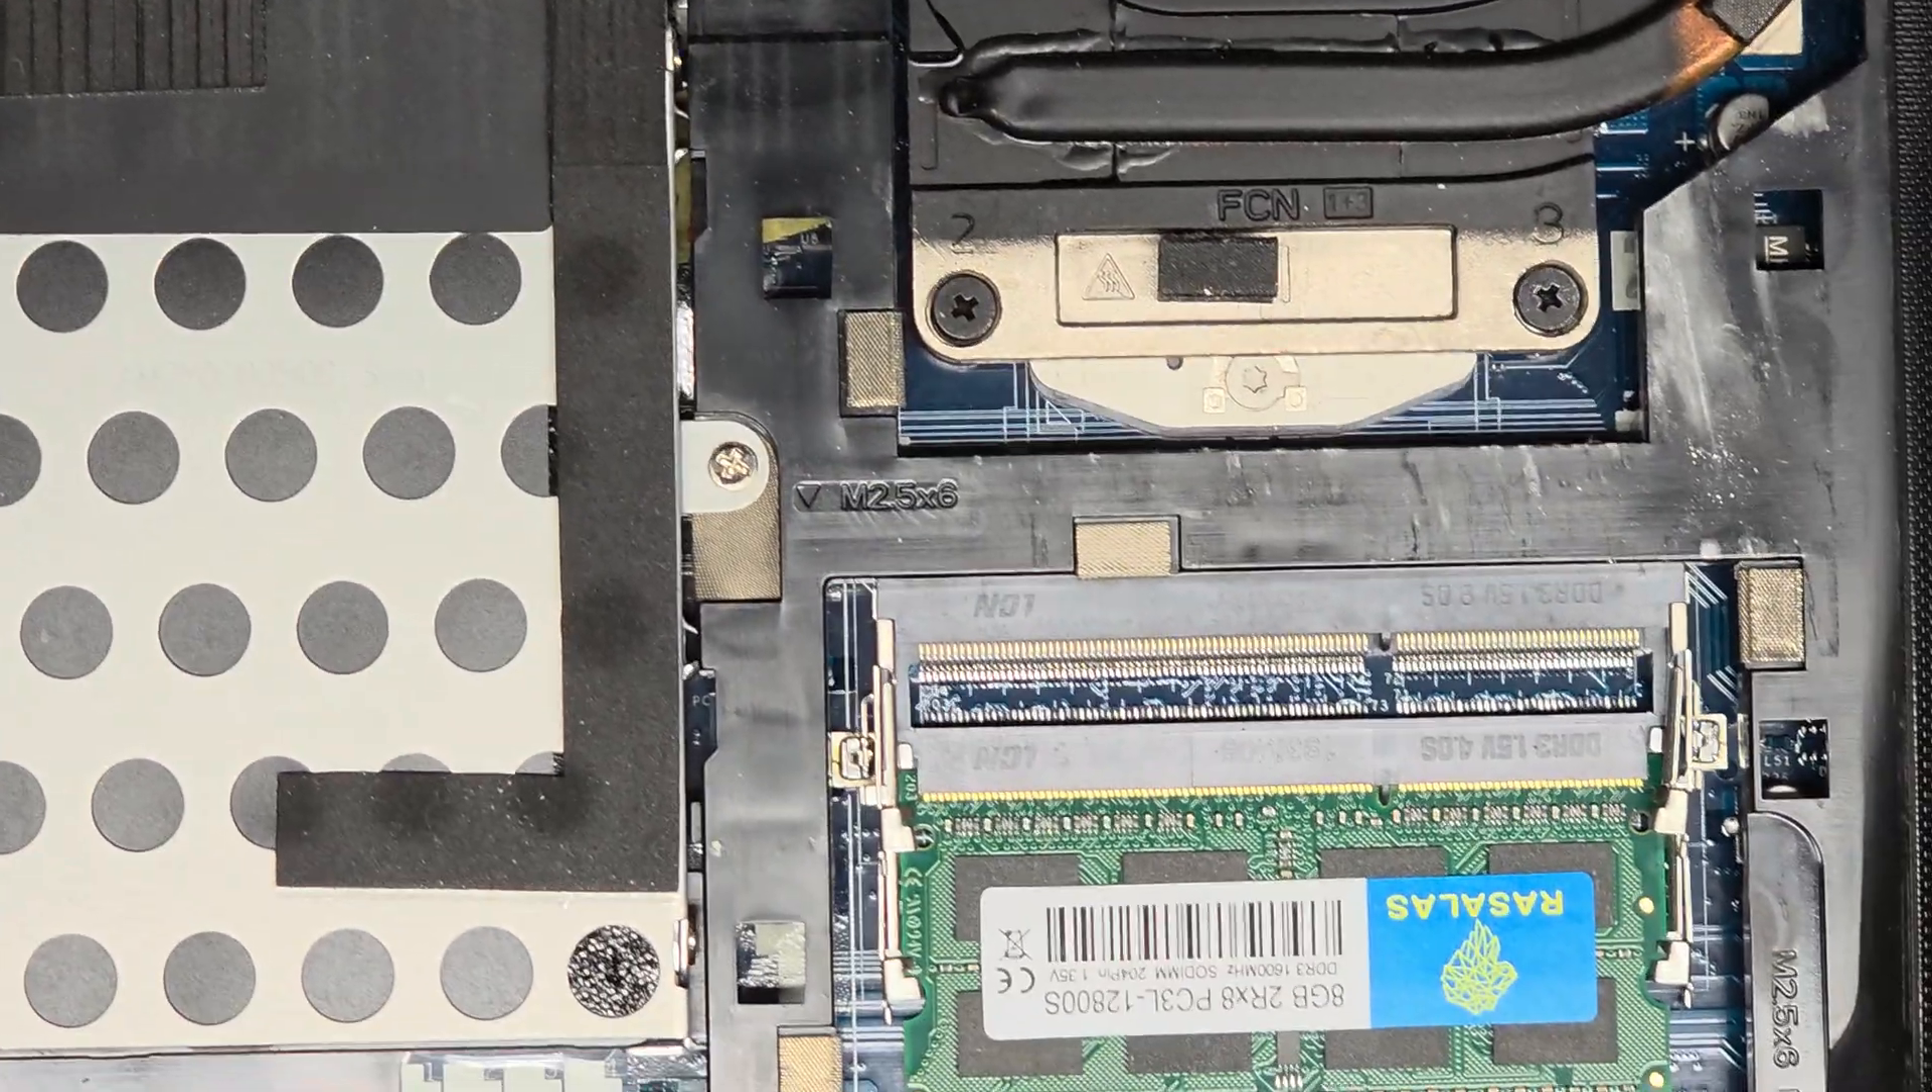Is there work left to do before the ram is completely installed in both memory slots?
Yes.